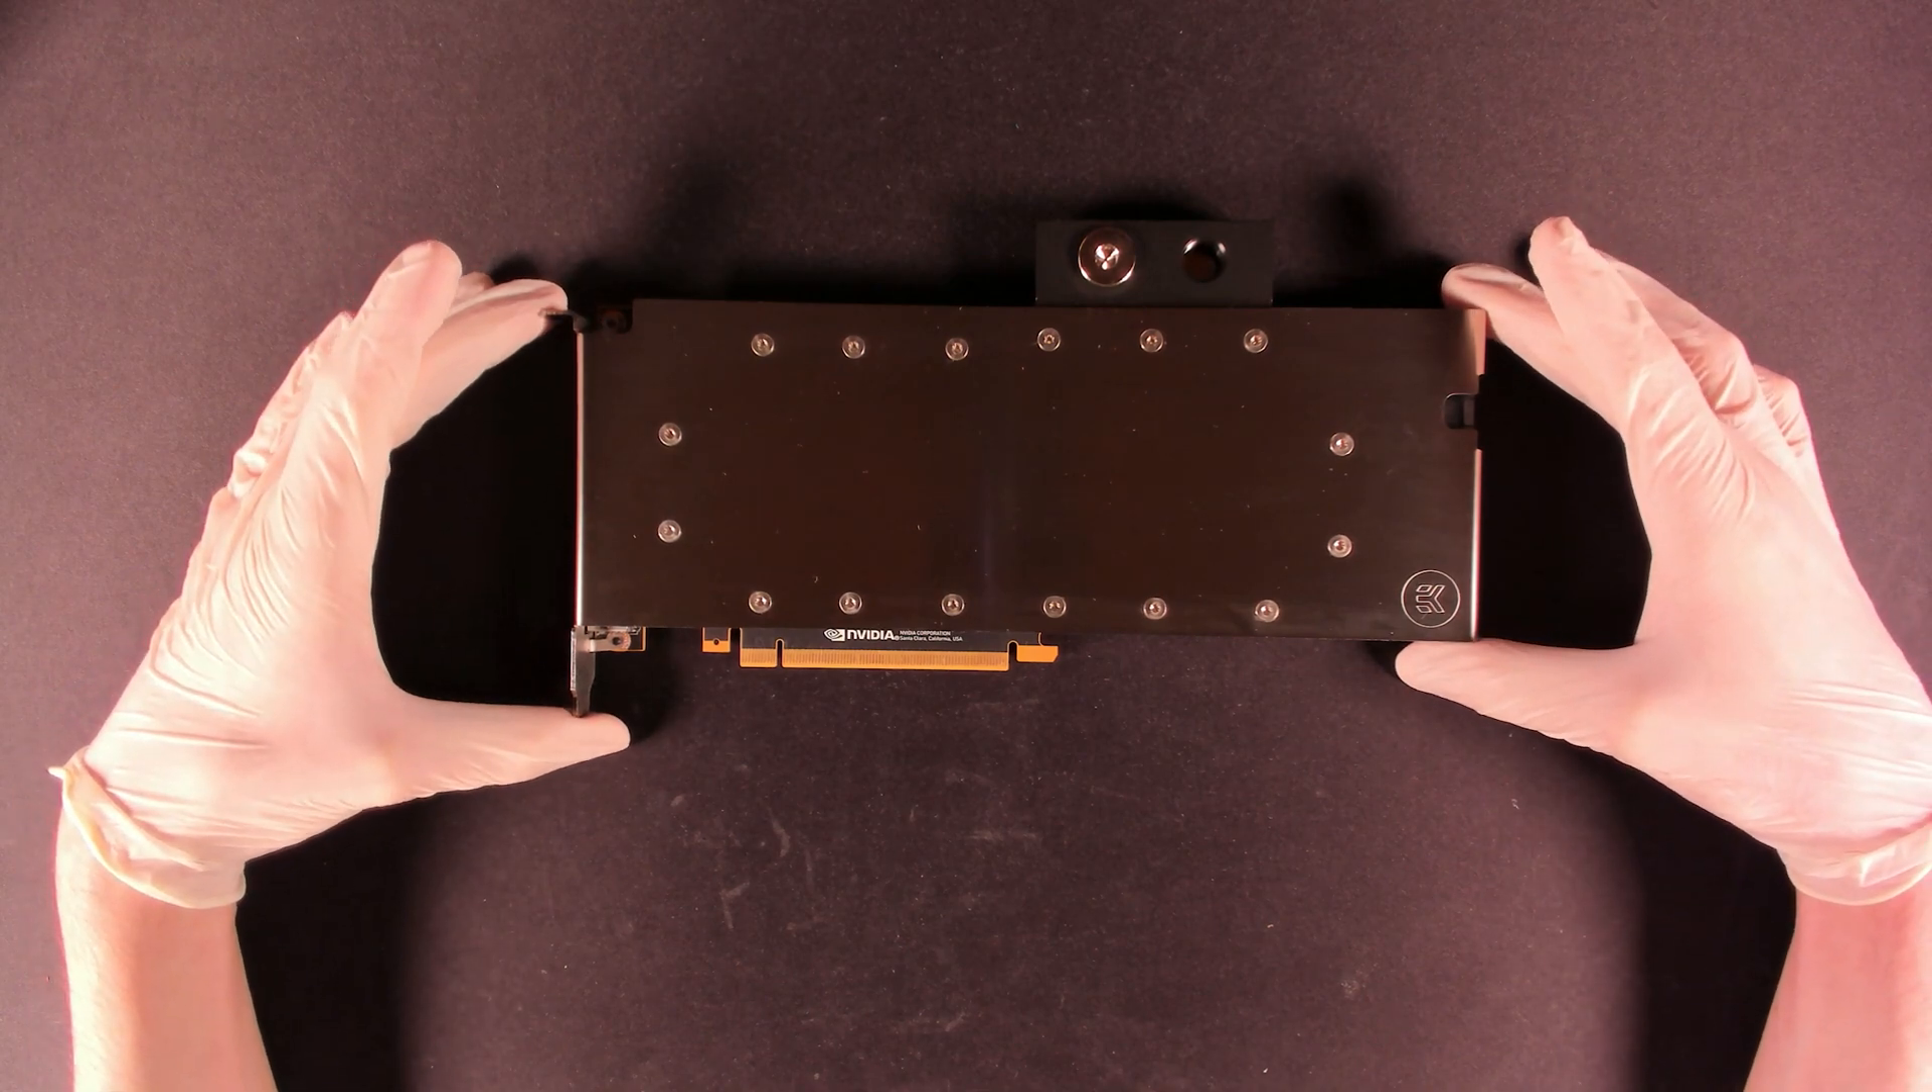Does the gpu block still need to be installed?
No.